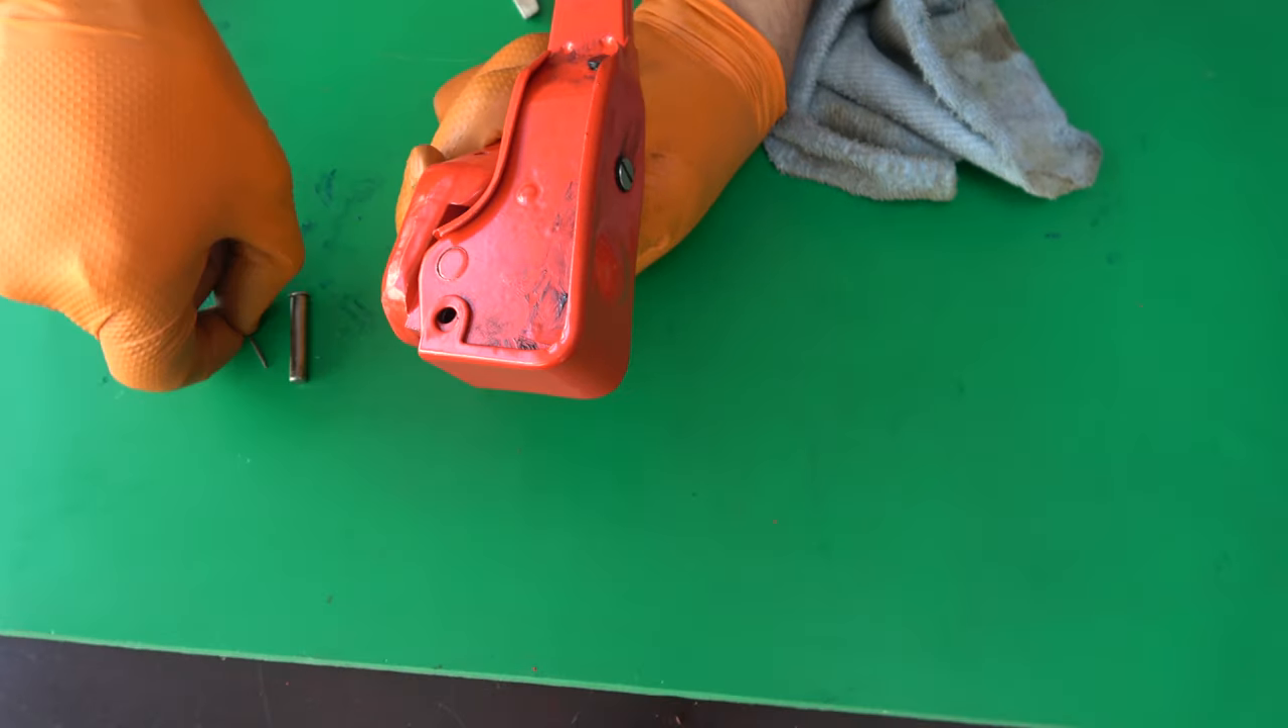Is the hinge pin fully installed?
No.